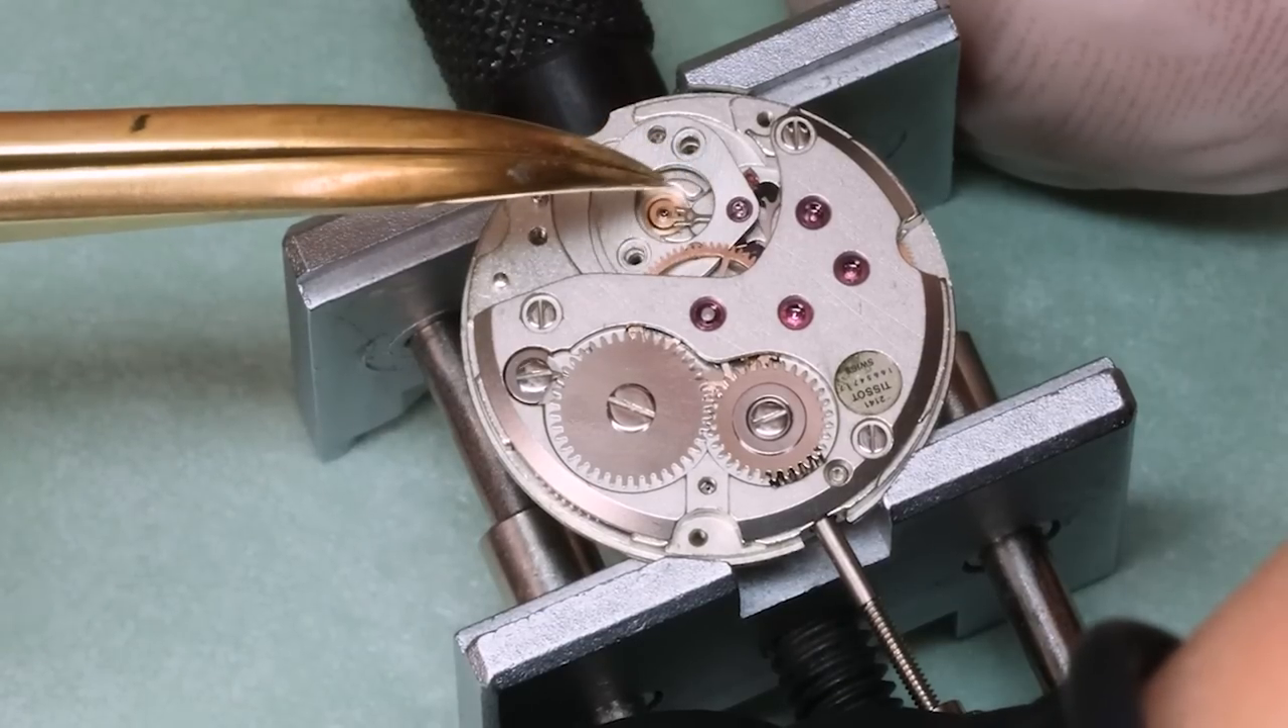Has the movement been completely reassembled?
No.